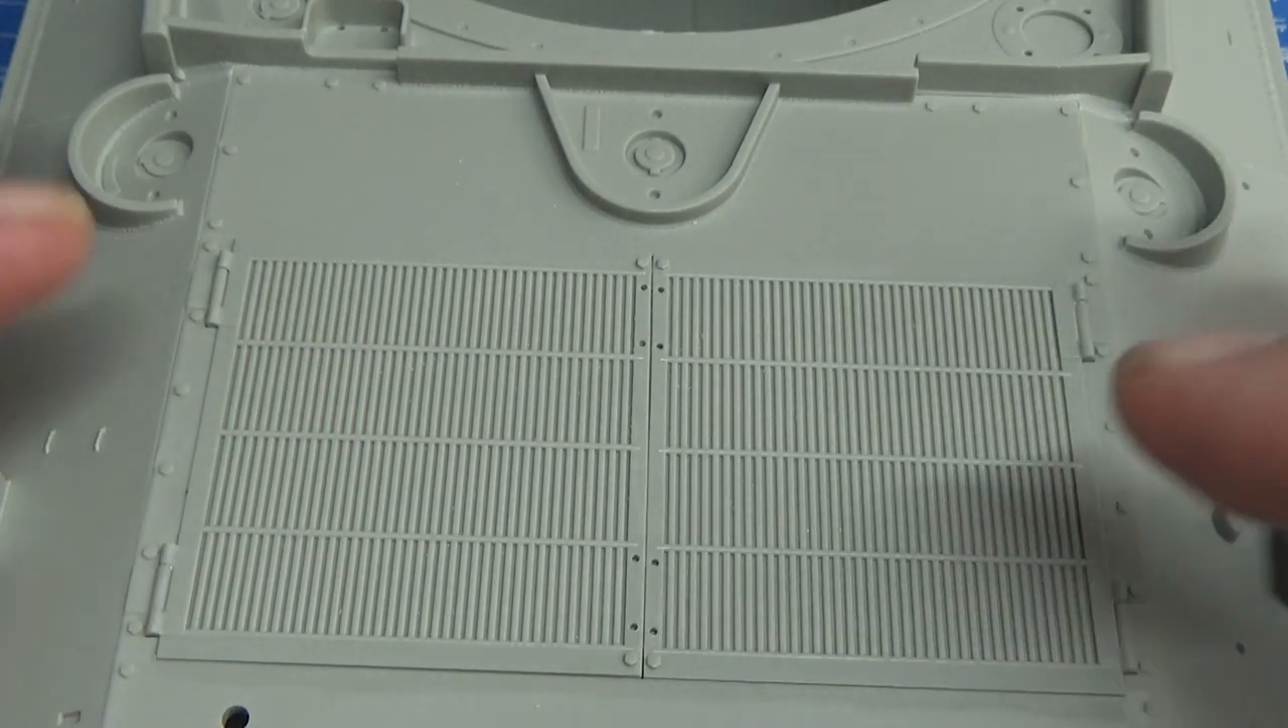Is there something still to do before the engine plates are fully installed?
No.